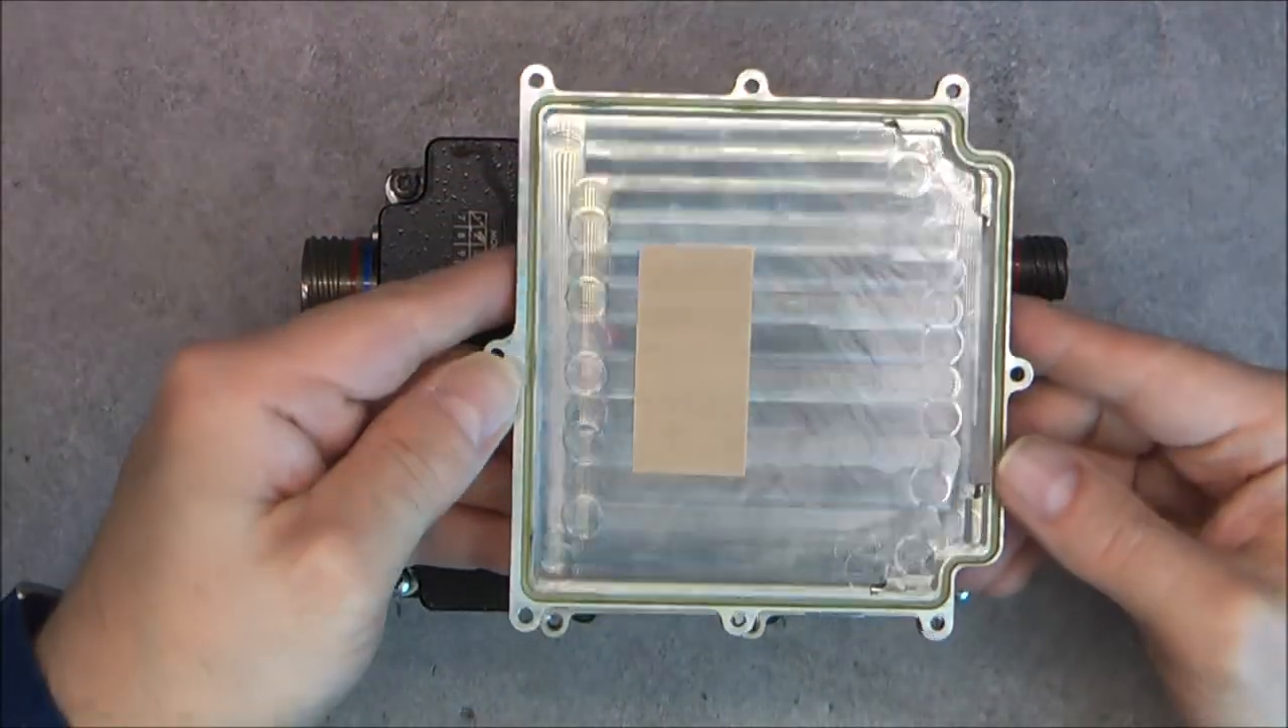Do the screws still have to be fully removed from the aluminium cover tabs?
No.